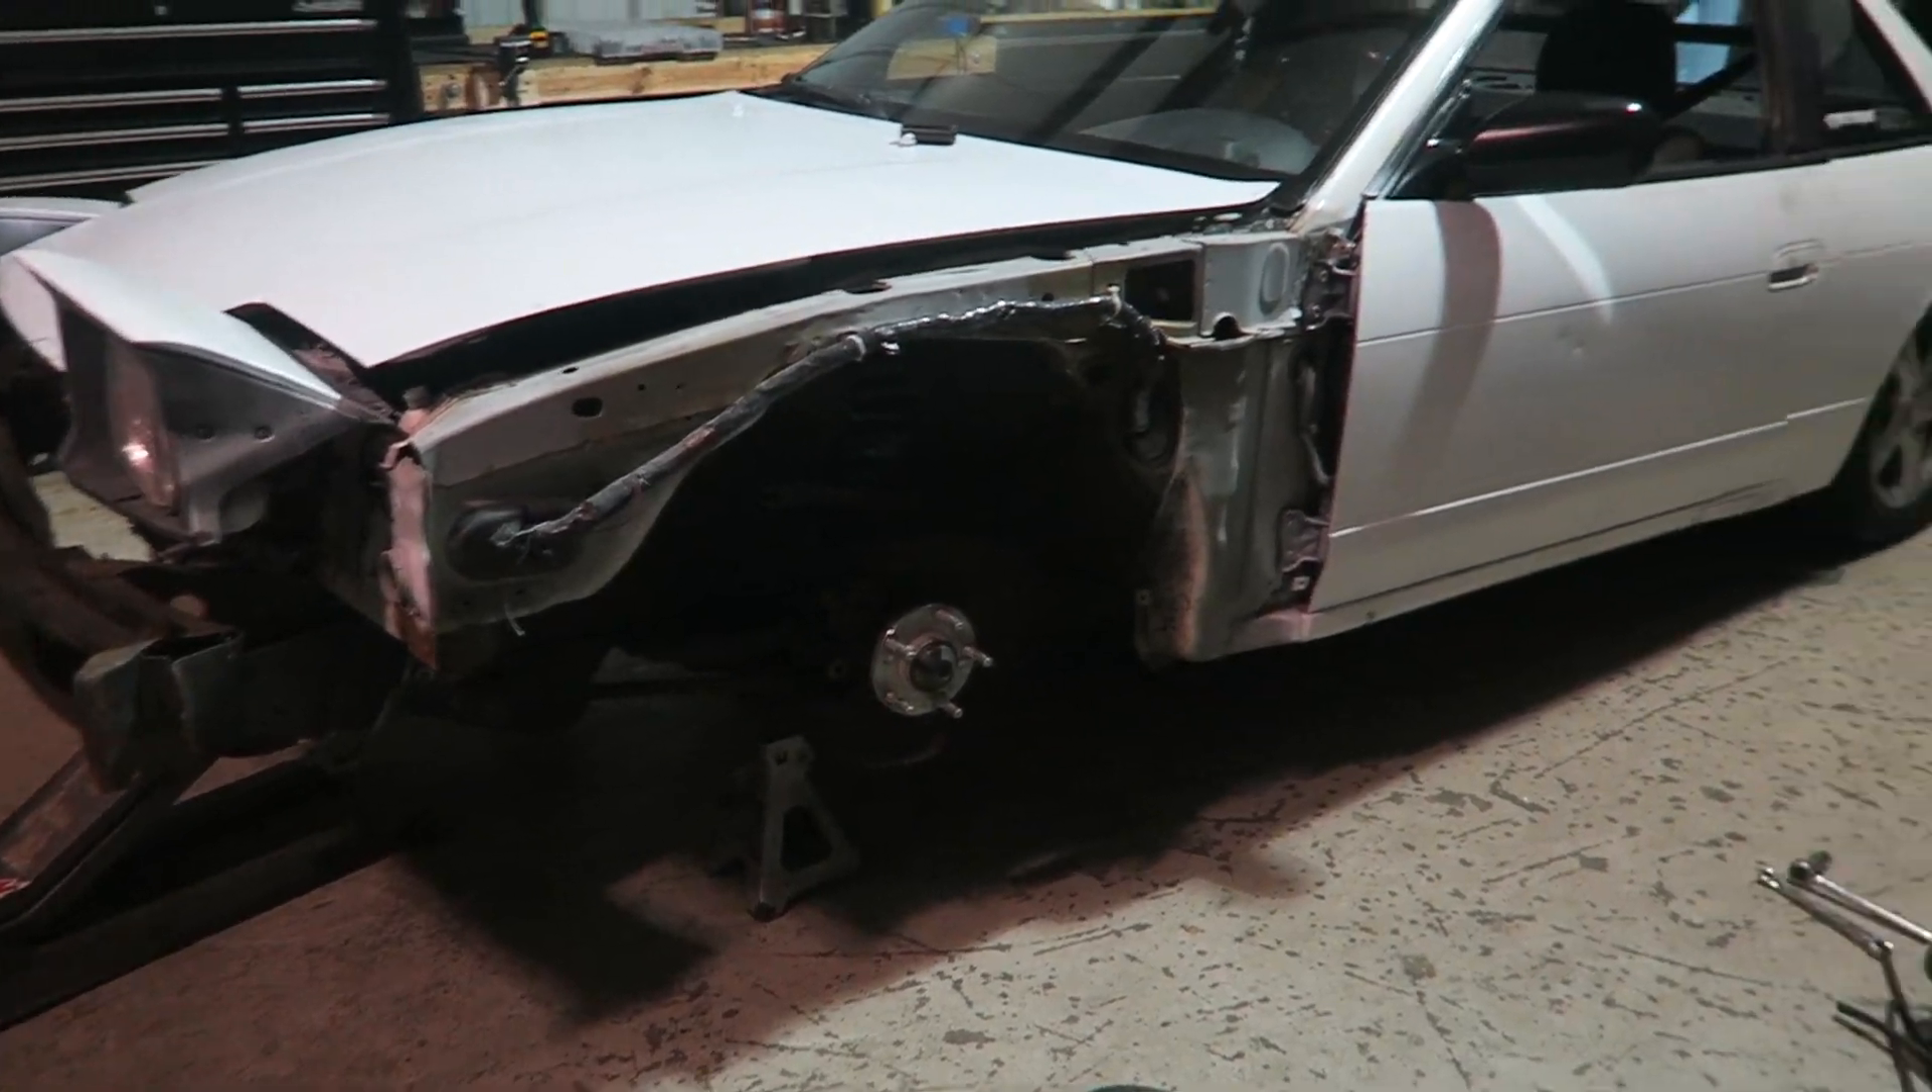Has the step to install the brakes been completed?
No.